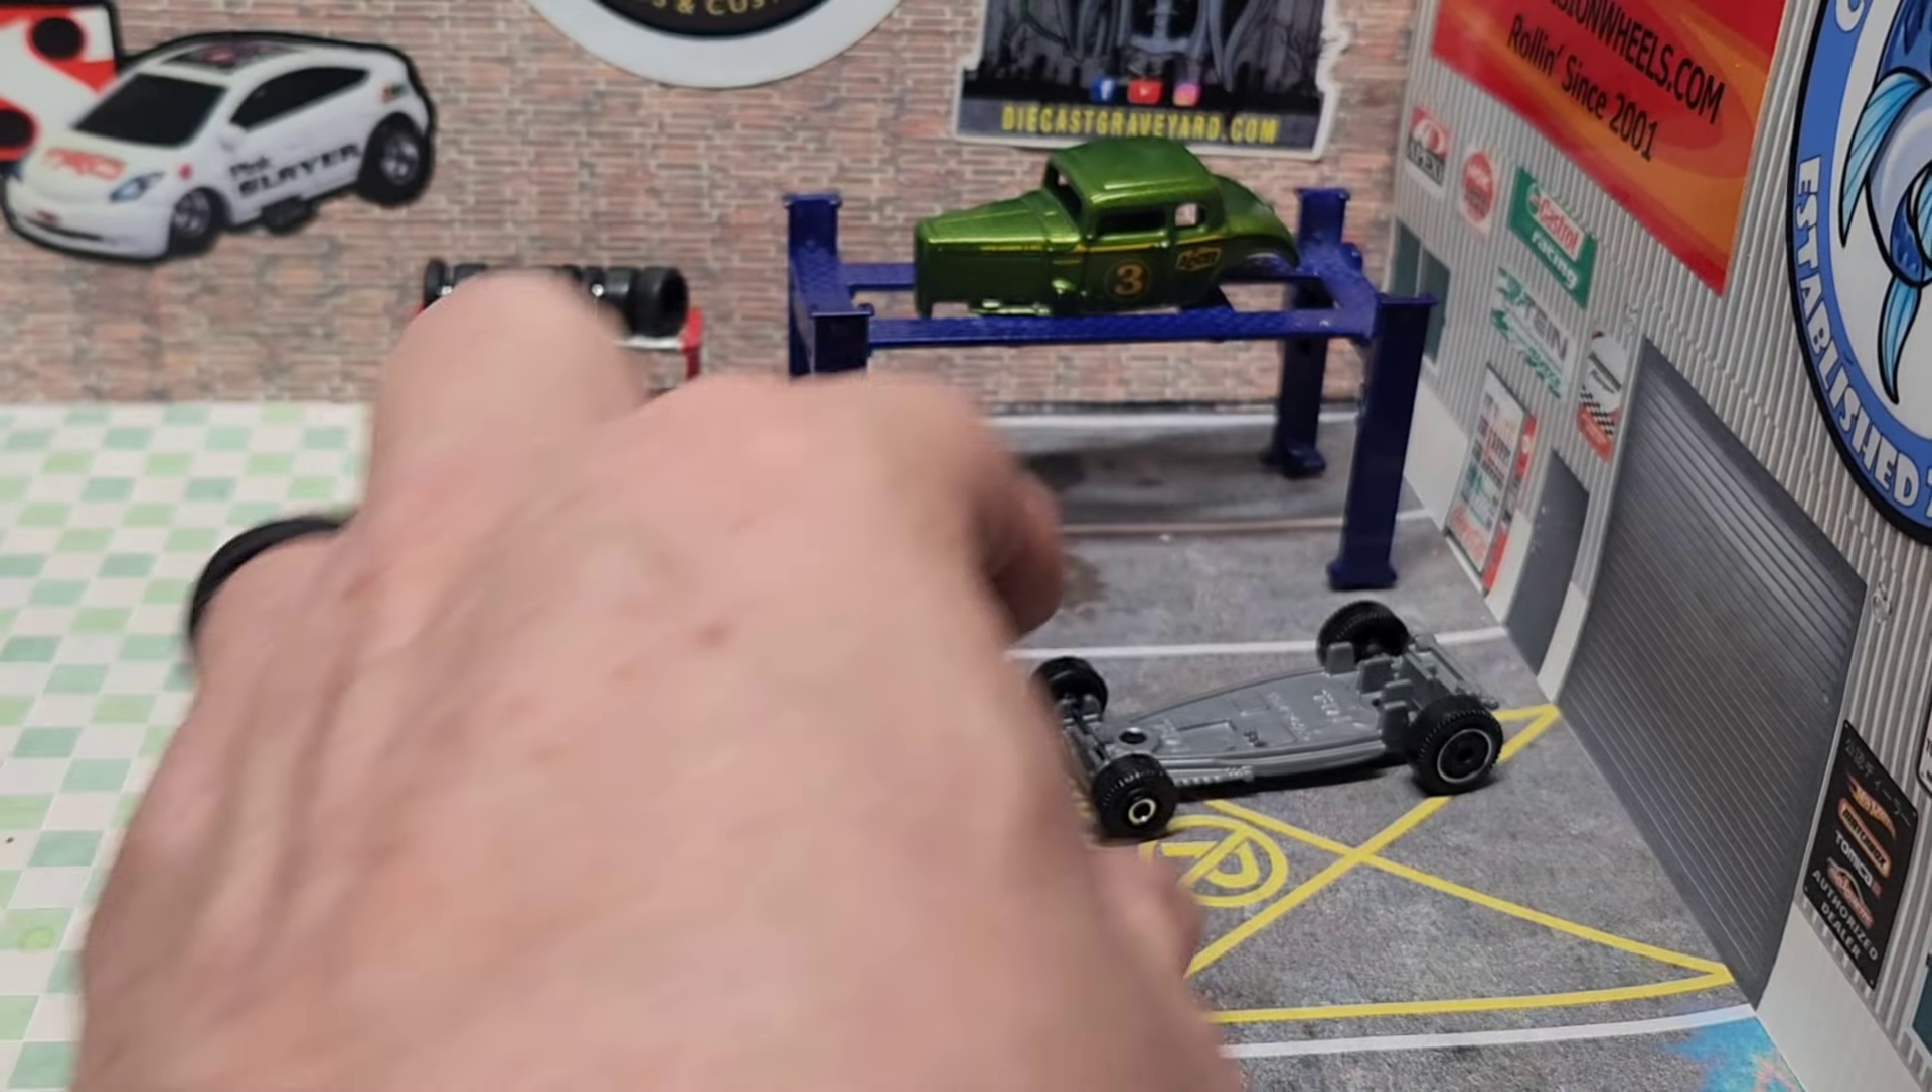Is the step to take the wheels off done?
No.